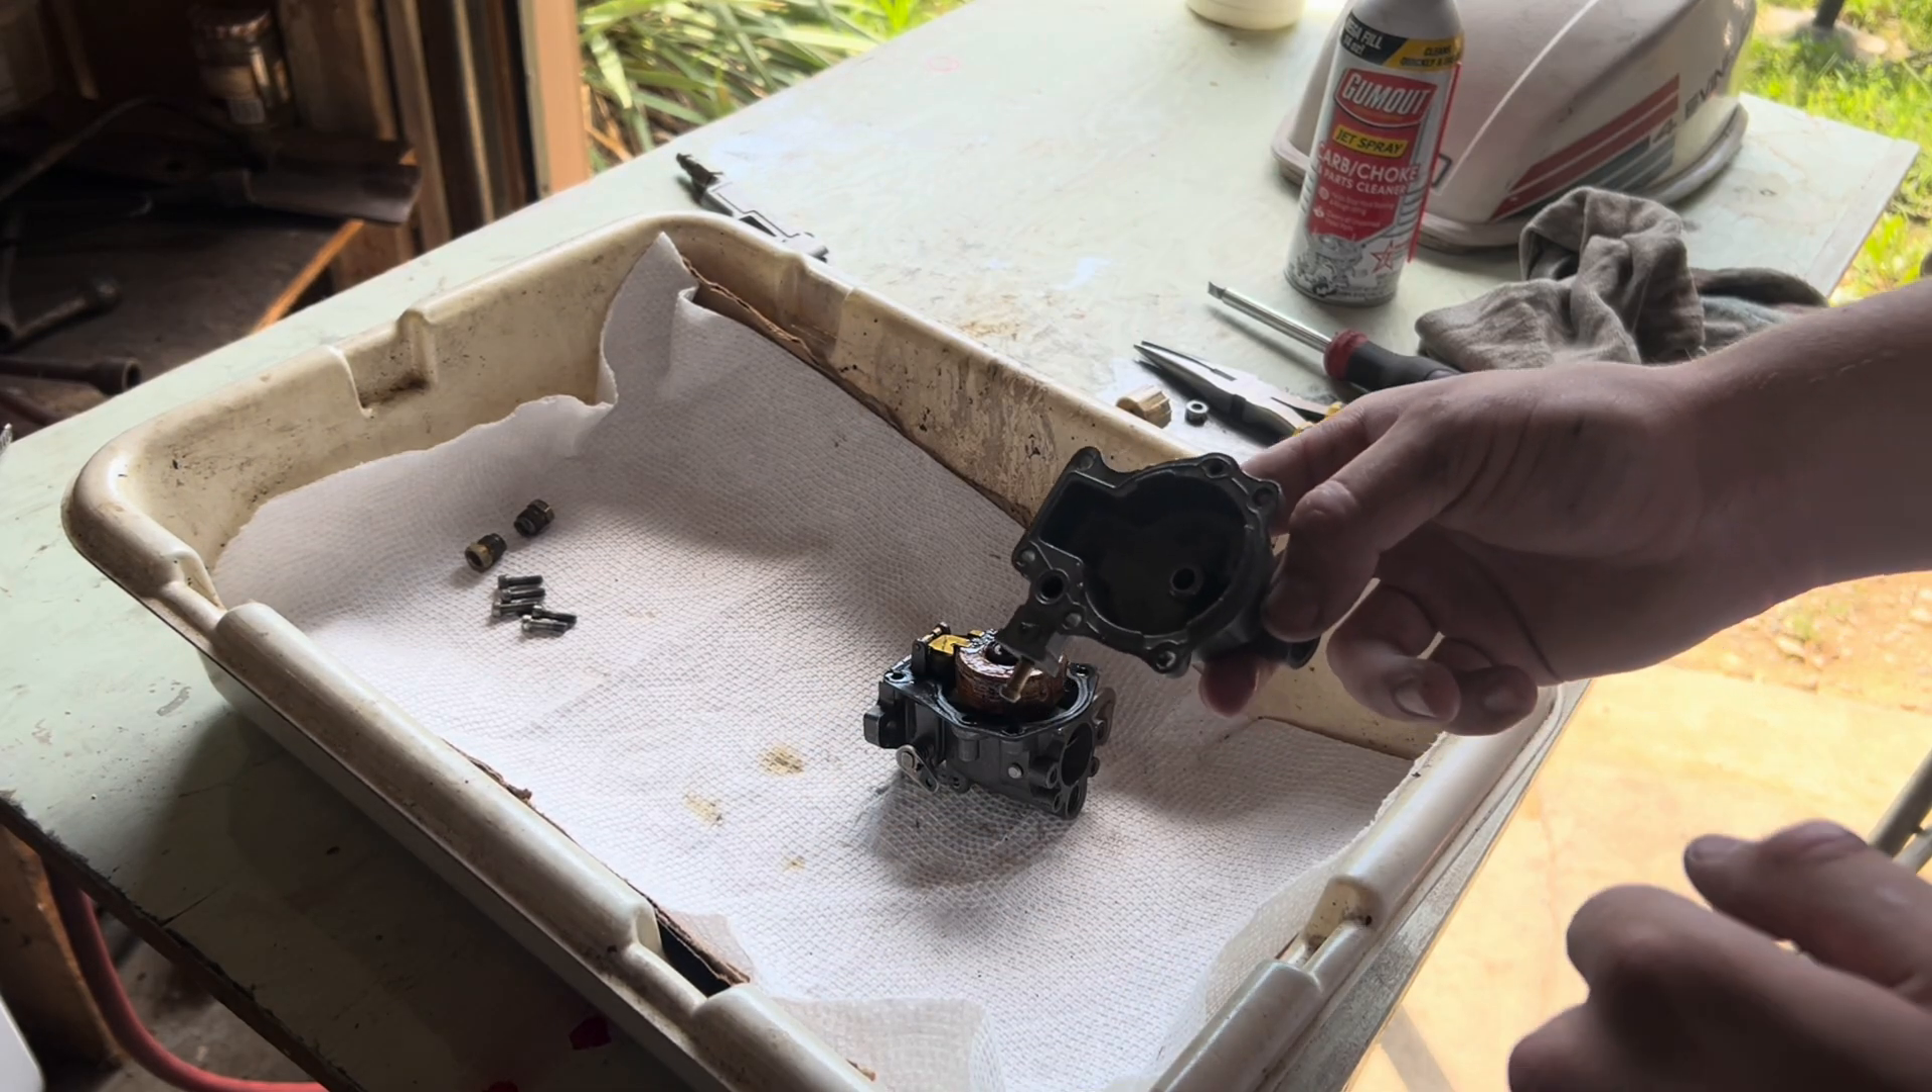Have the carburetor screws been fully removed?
Yes.